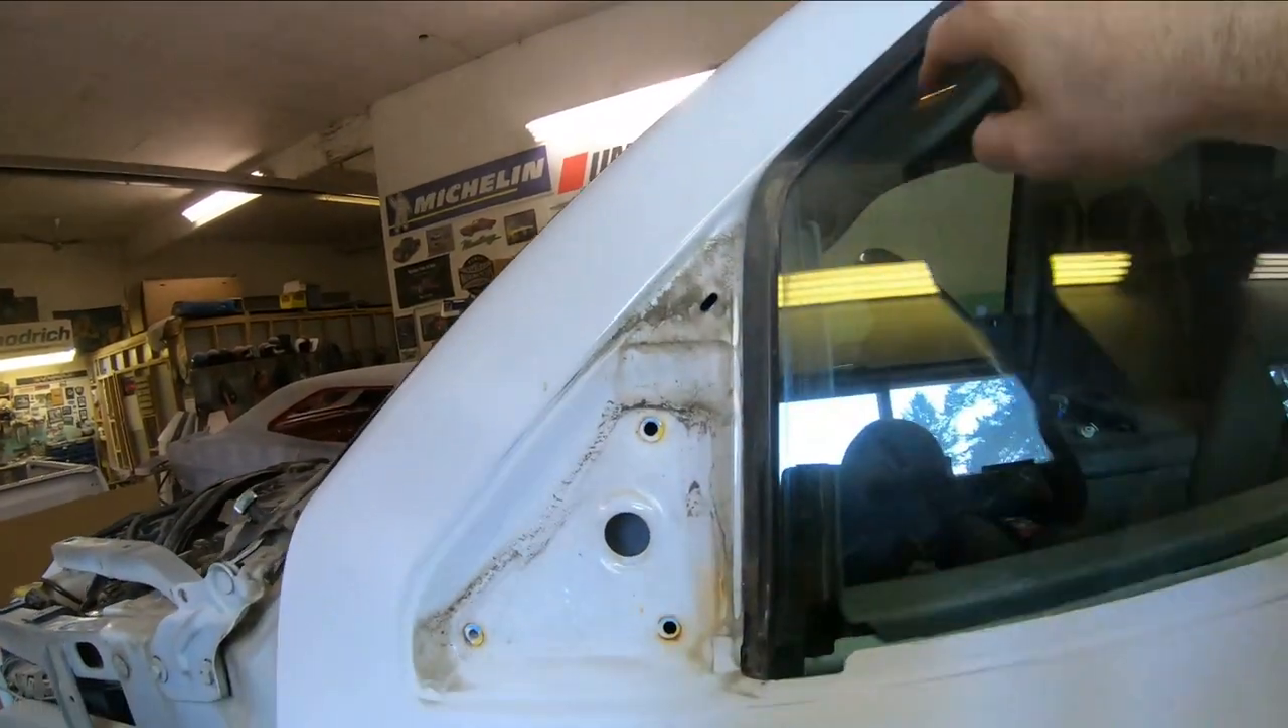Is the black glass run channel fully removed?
No.